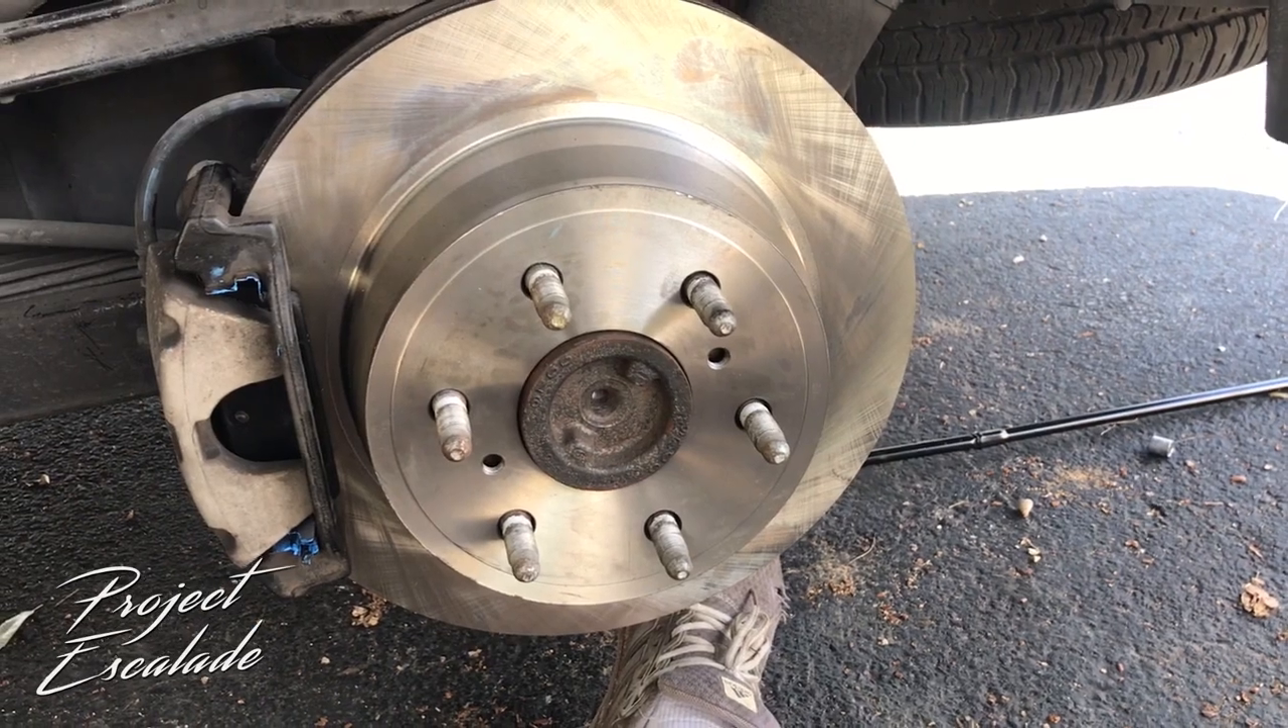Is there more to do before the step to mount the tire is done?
Yes.